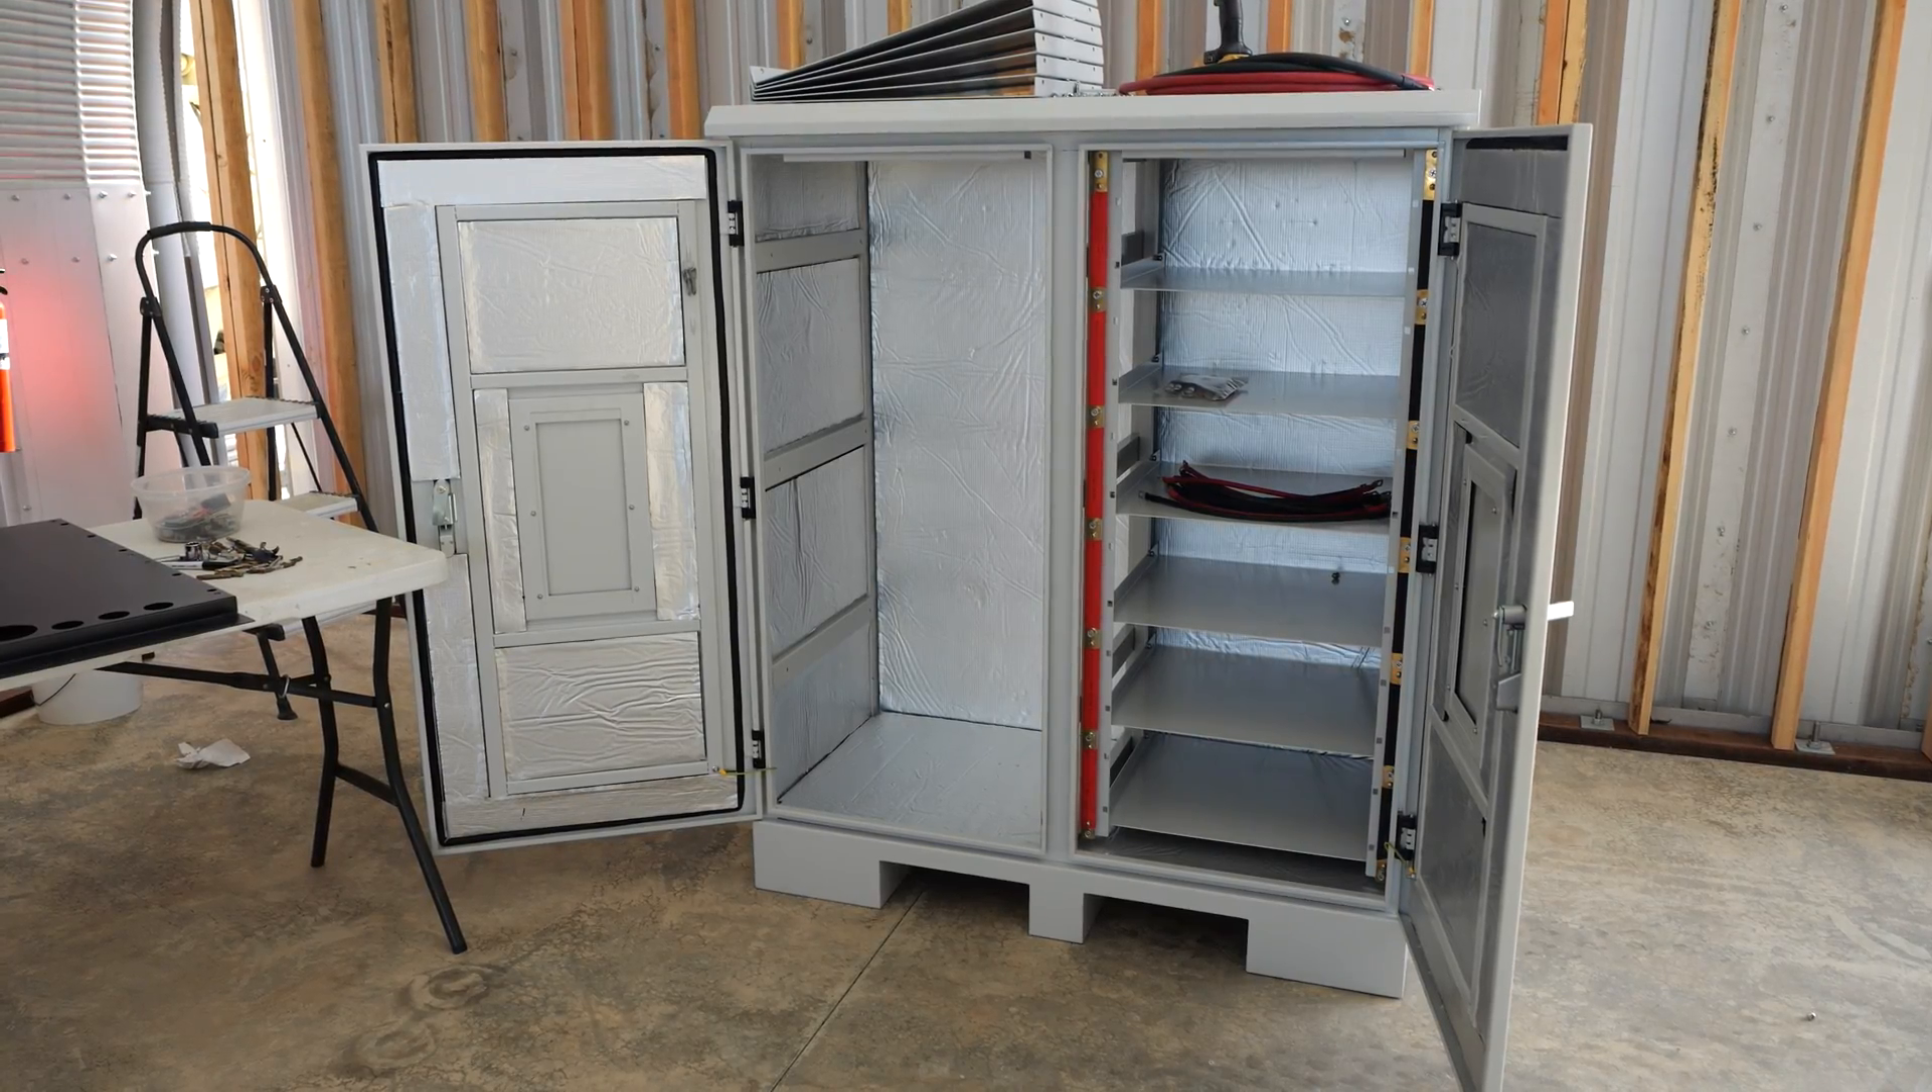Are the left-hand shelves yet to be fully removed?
No.